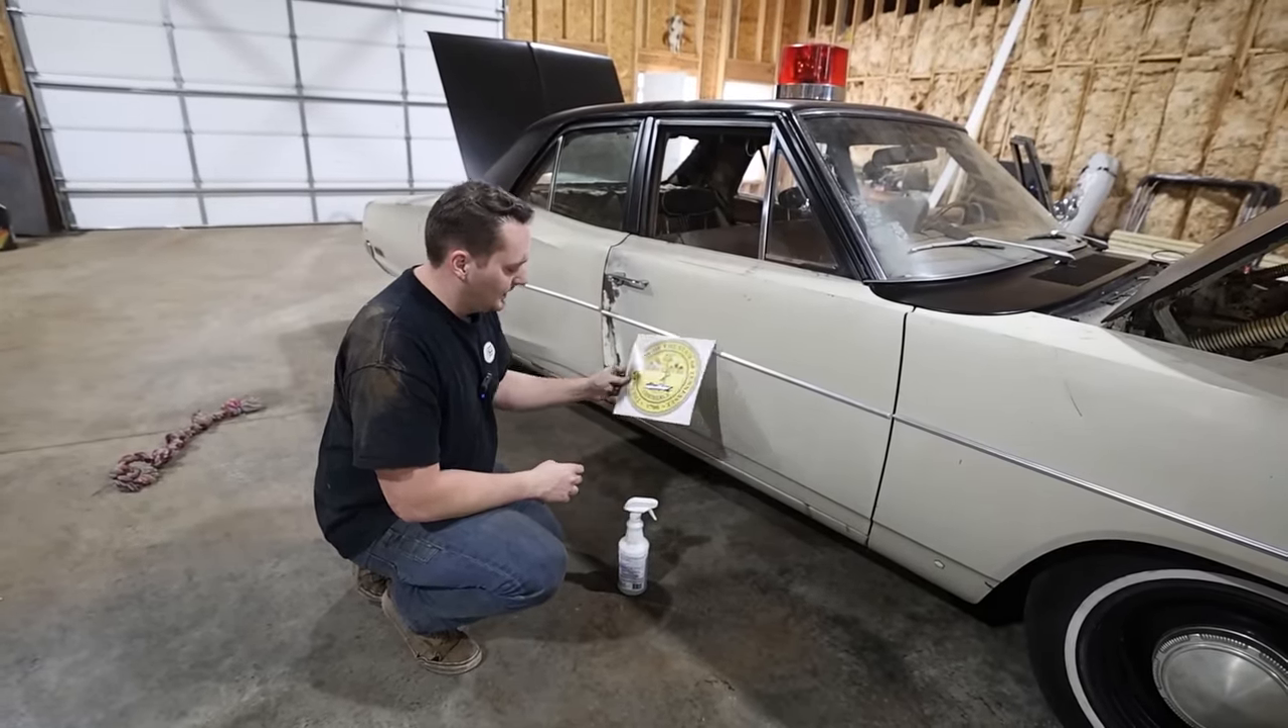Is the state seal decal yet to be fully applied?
Yes.